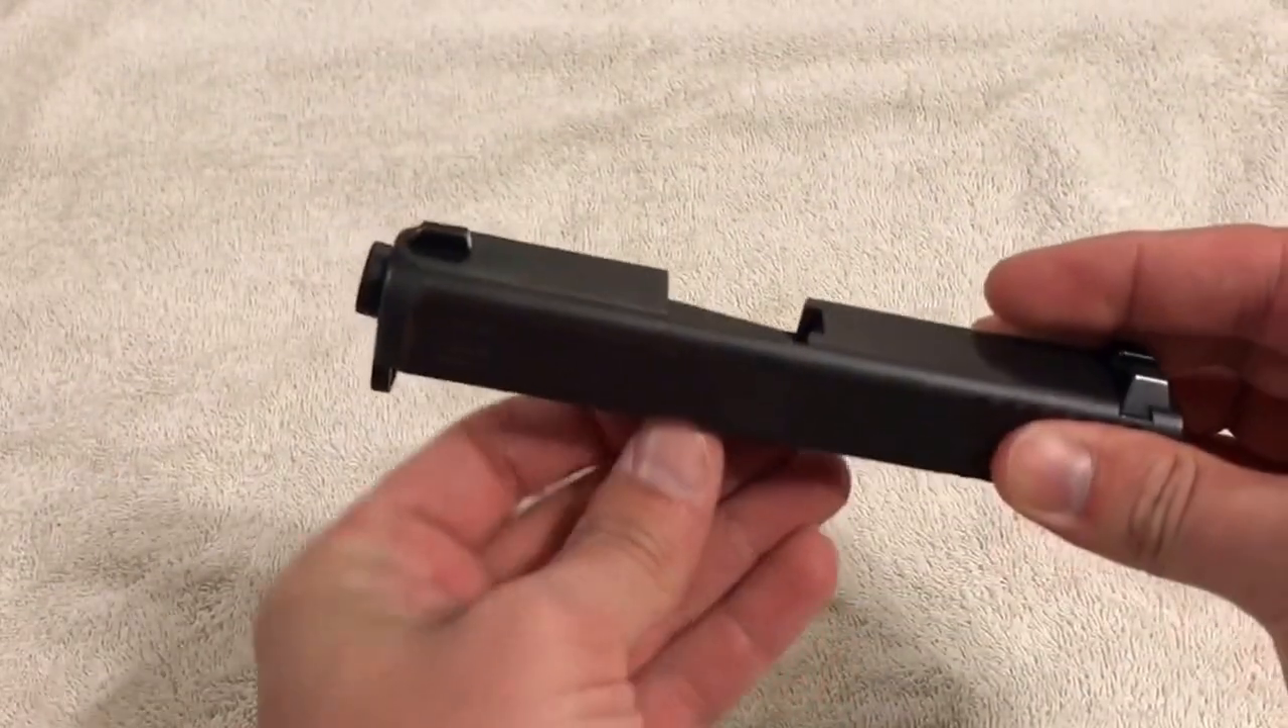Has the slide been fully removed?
Yes.